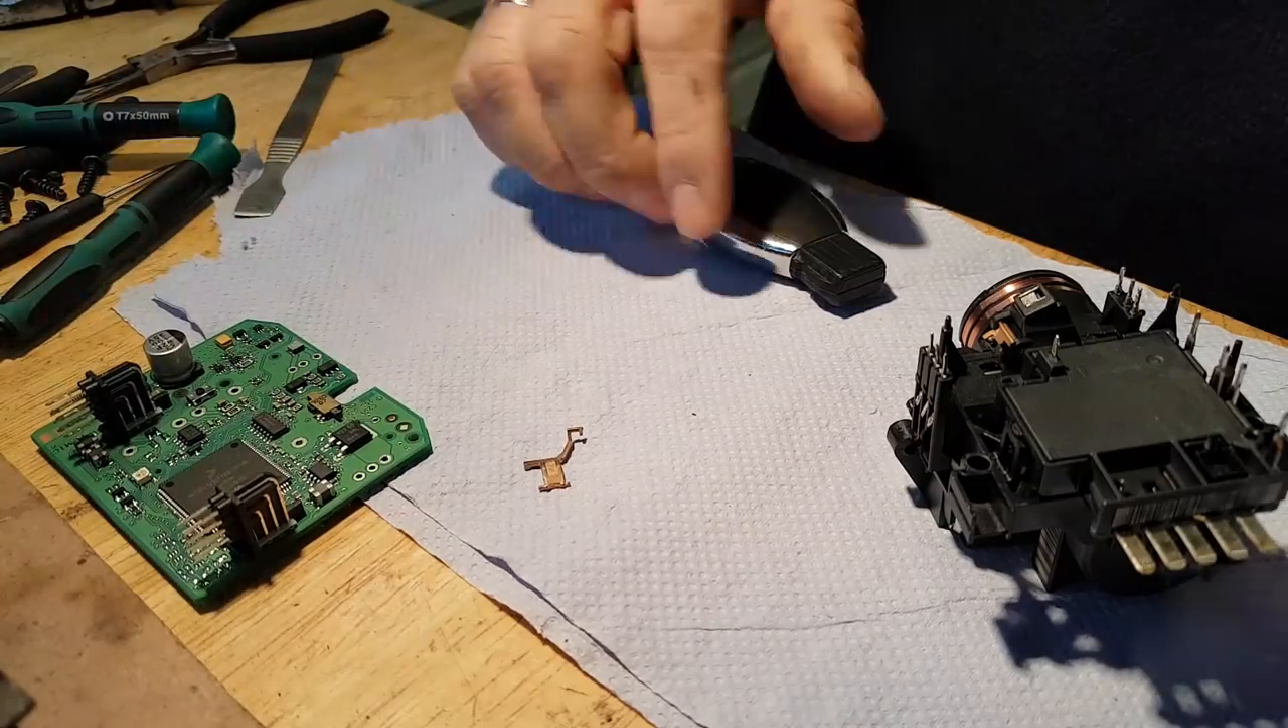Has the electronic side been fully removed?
Yes.